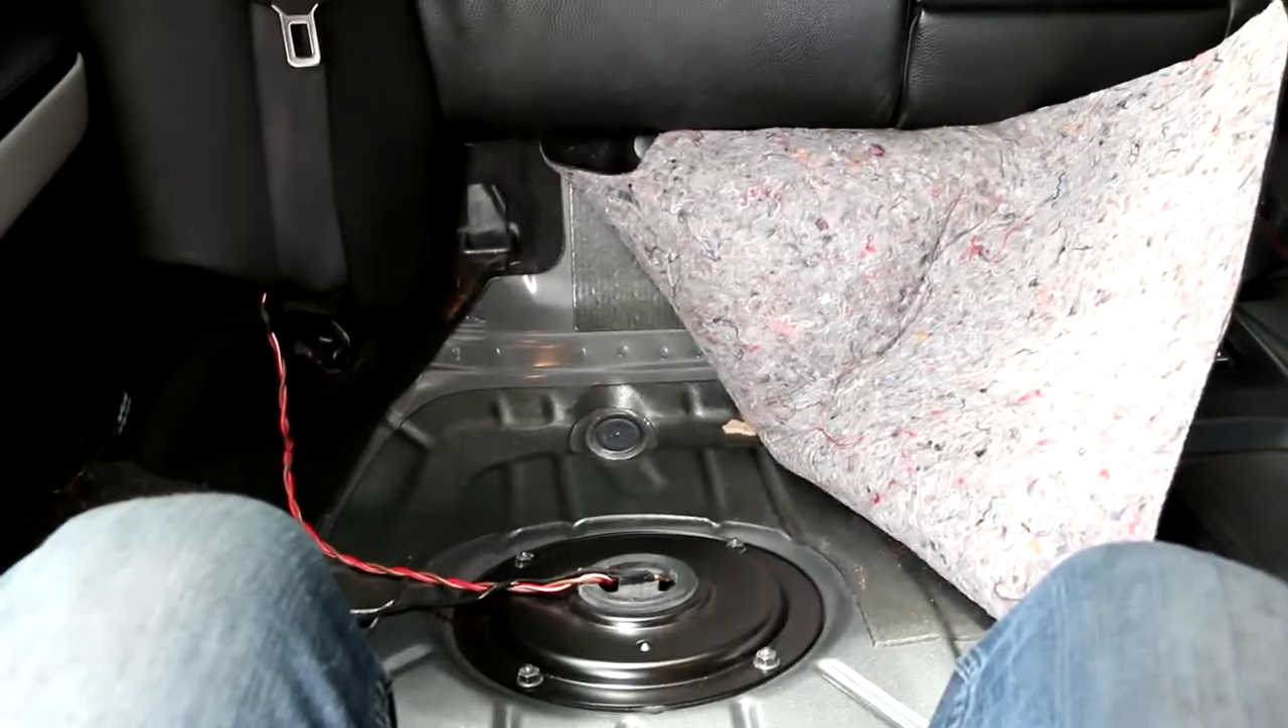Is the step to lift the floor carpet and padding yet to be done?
No.